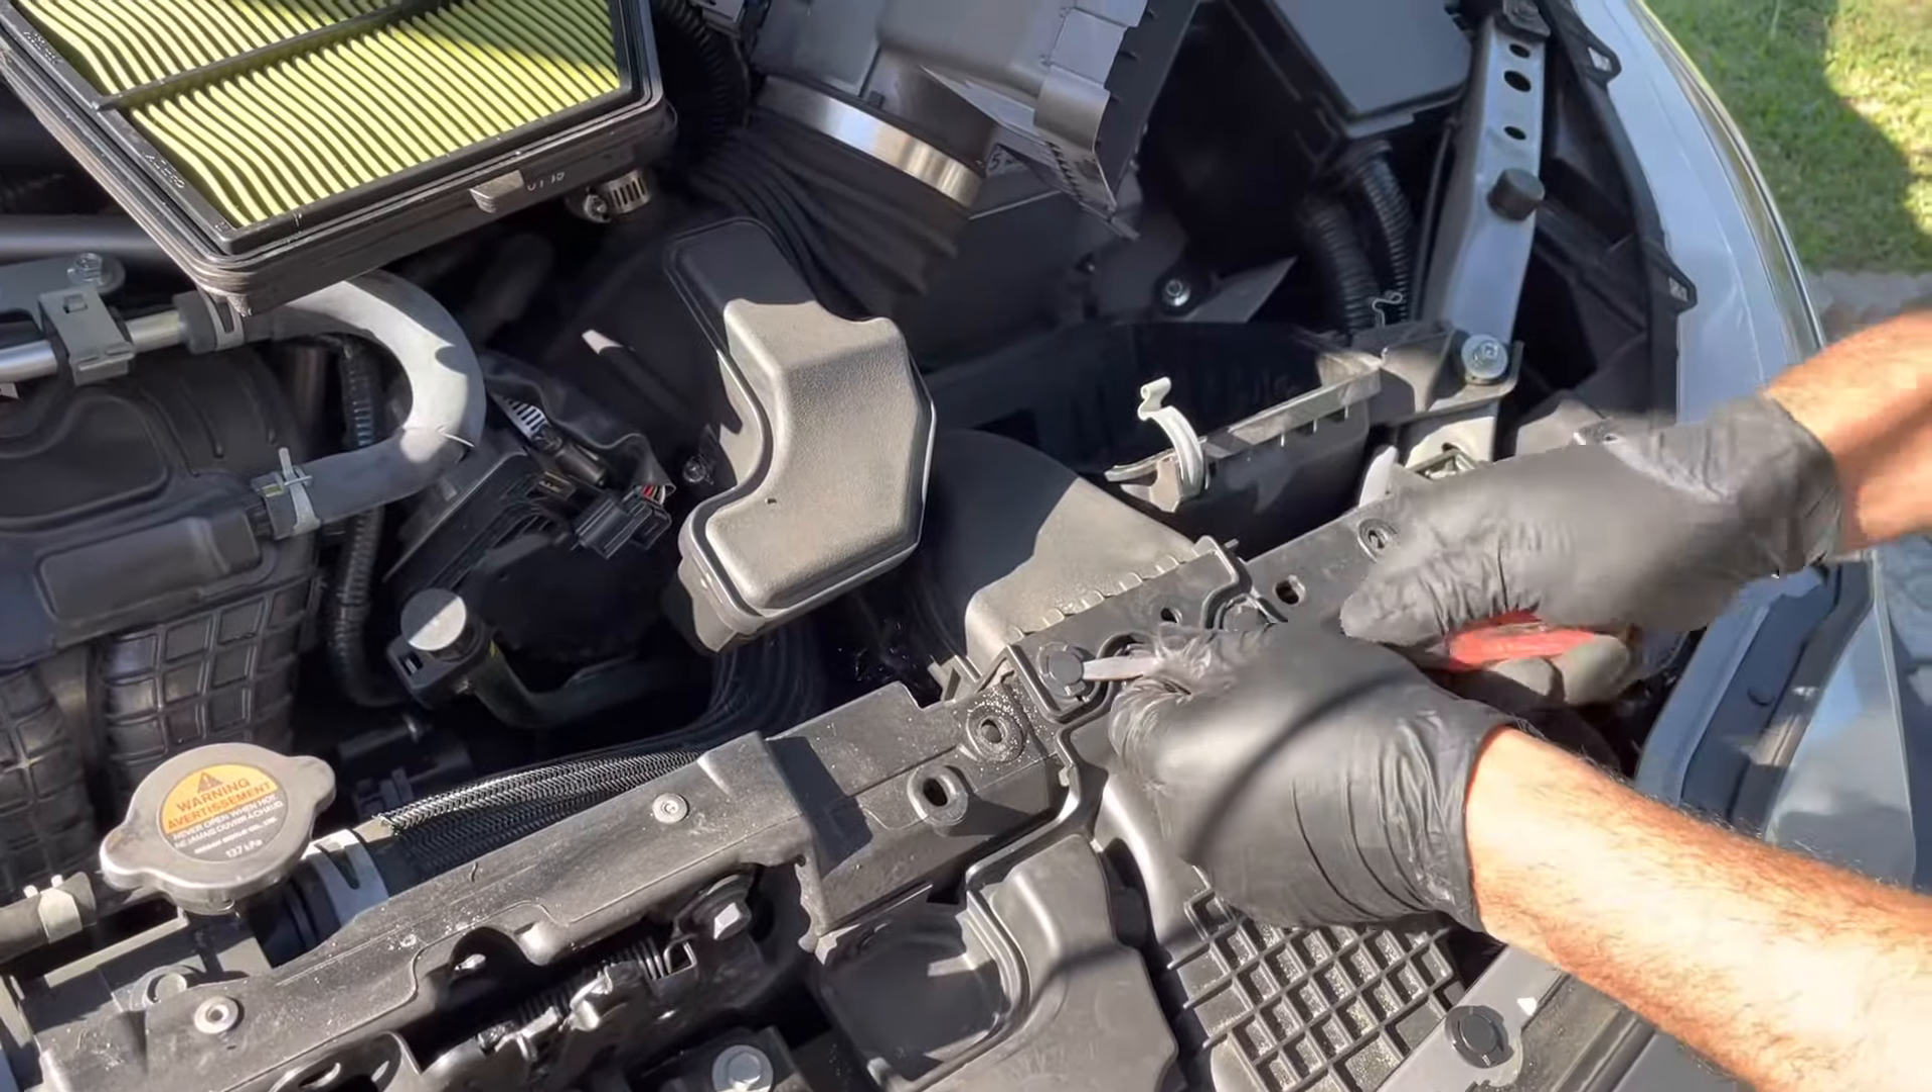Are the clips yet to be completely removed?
Yes.